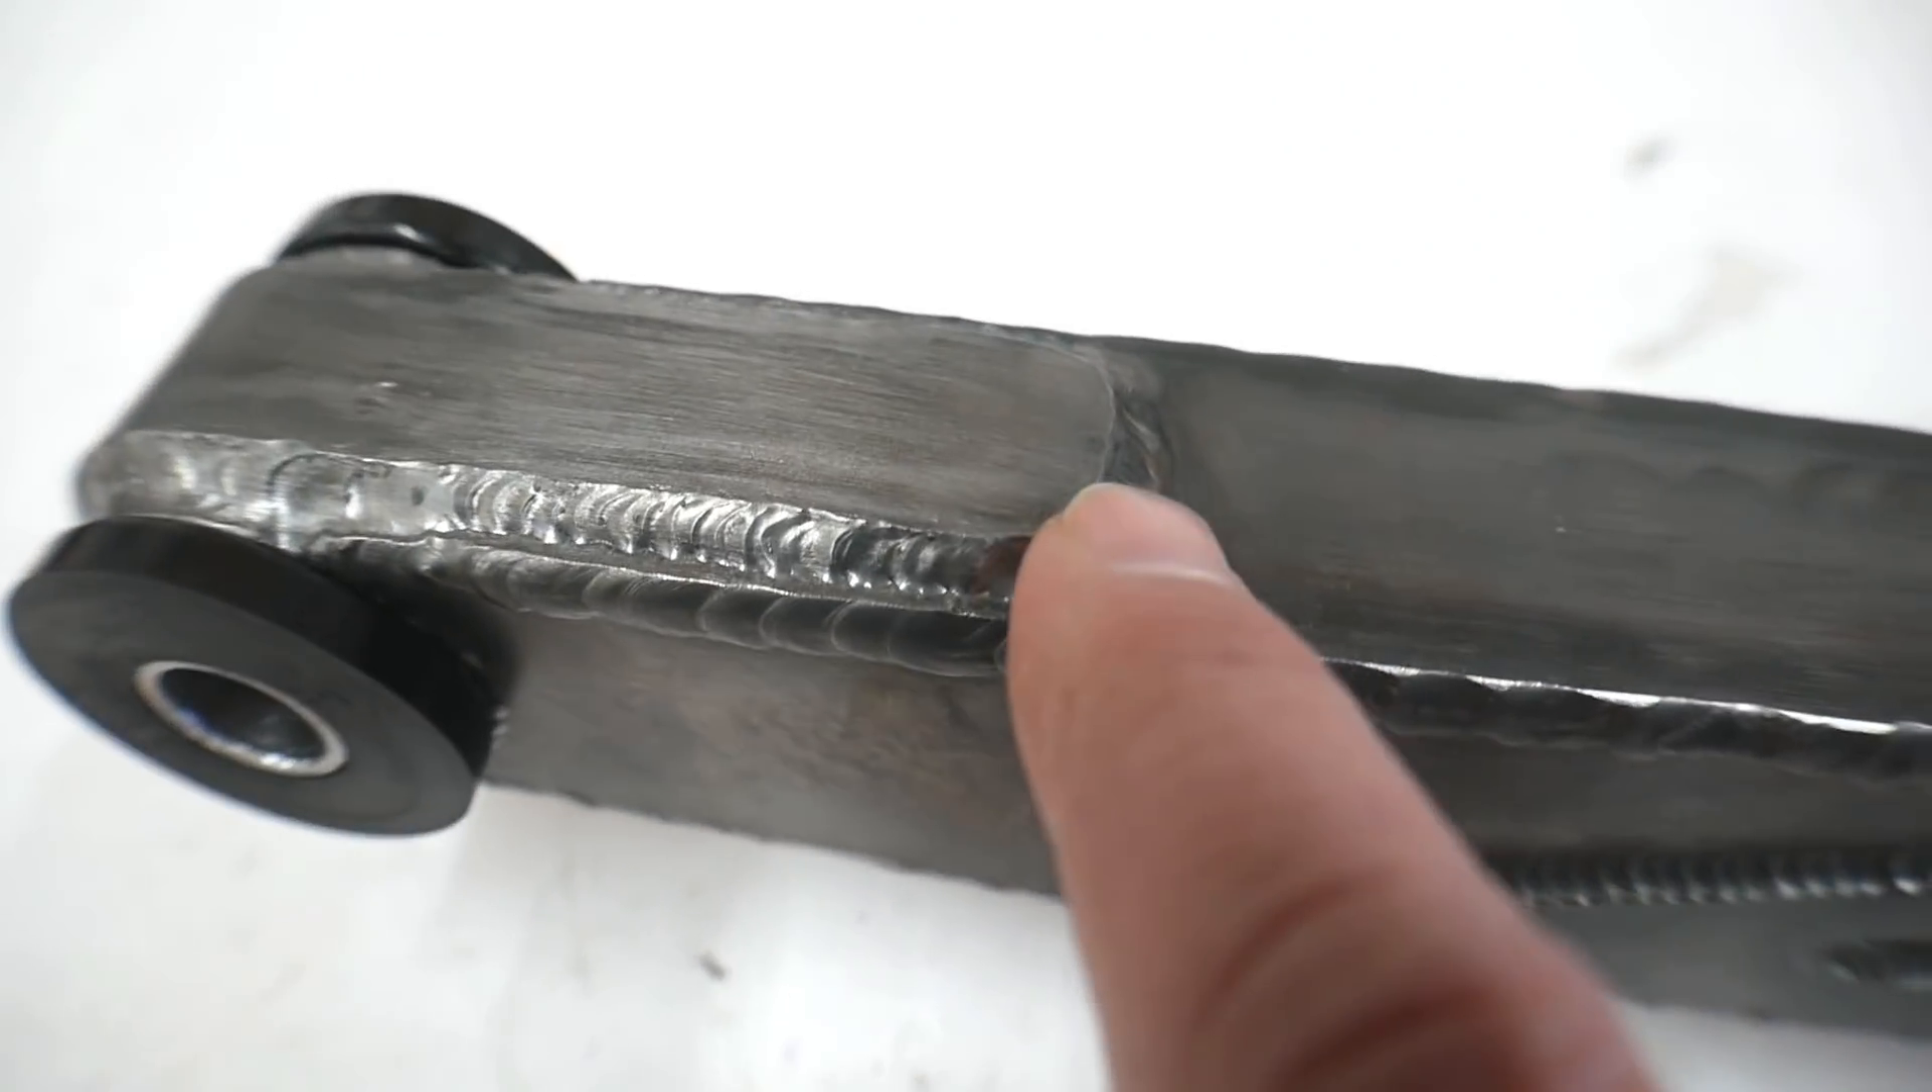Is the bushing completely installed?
Yes.